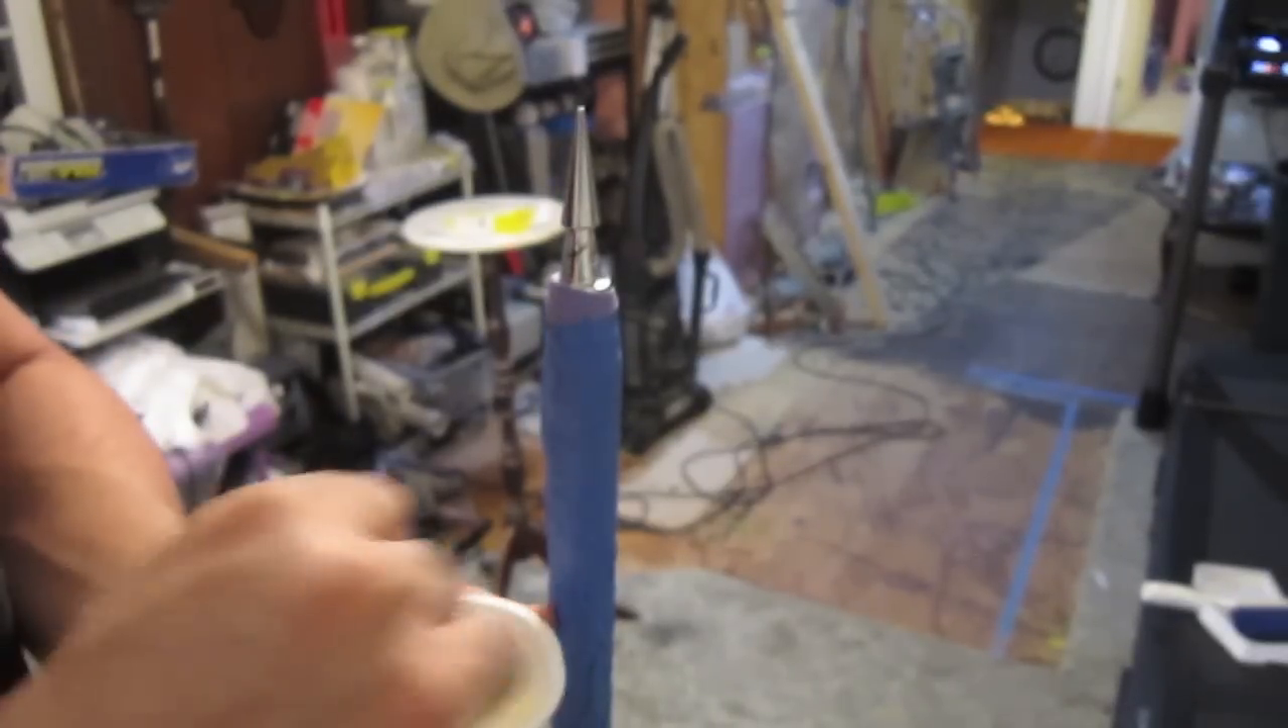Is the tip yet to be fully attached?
No.